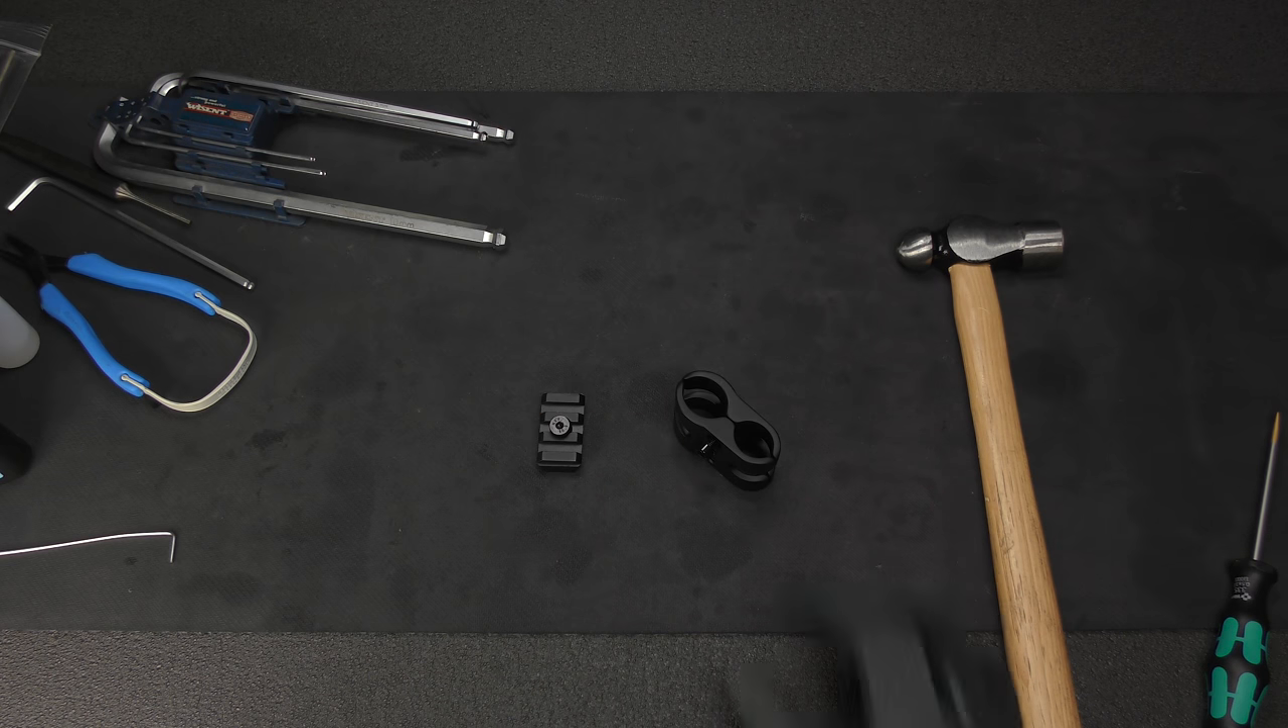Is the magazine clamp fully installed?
No.